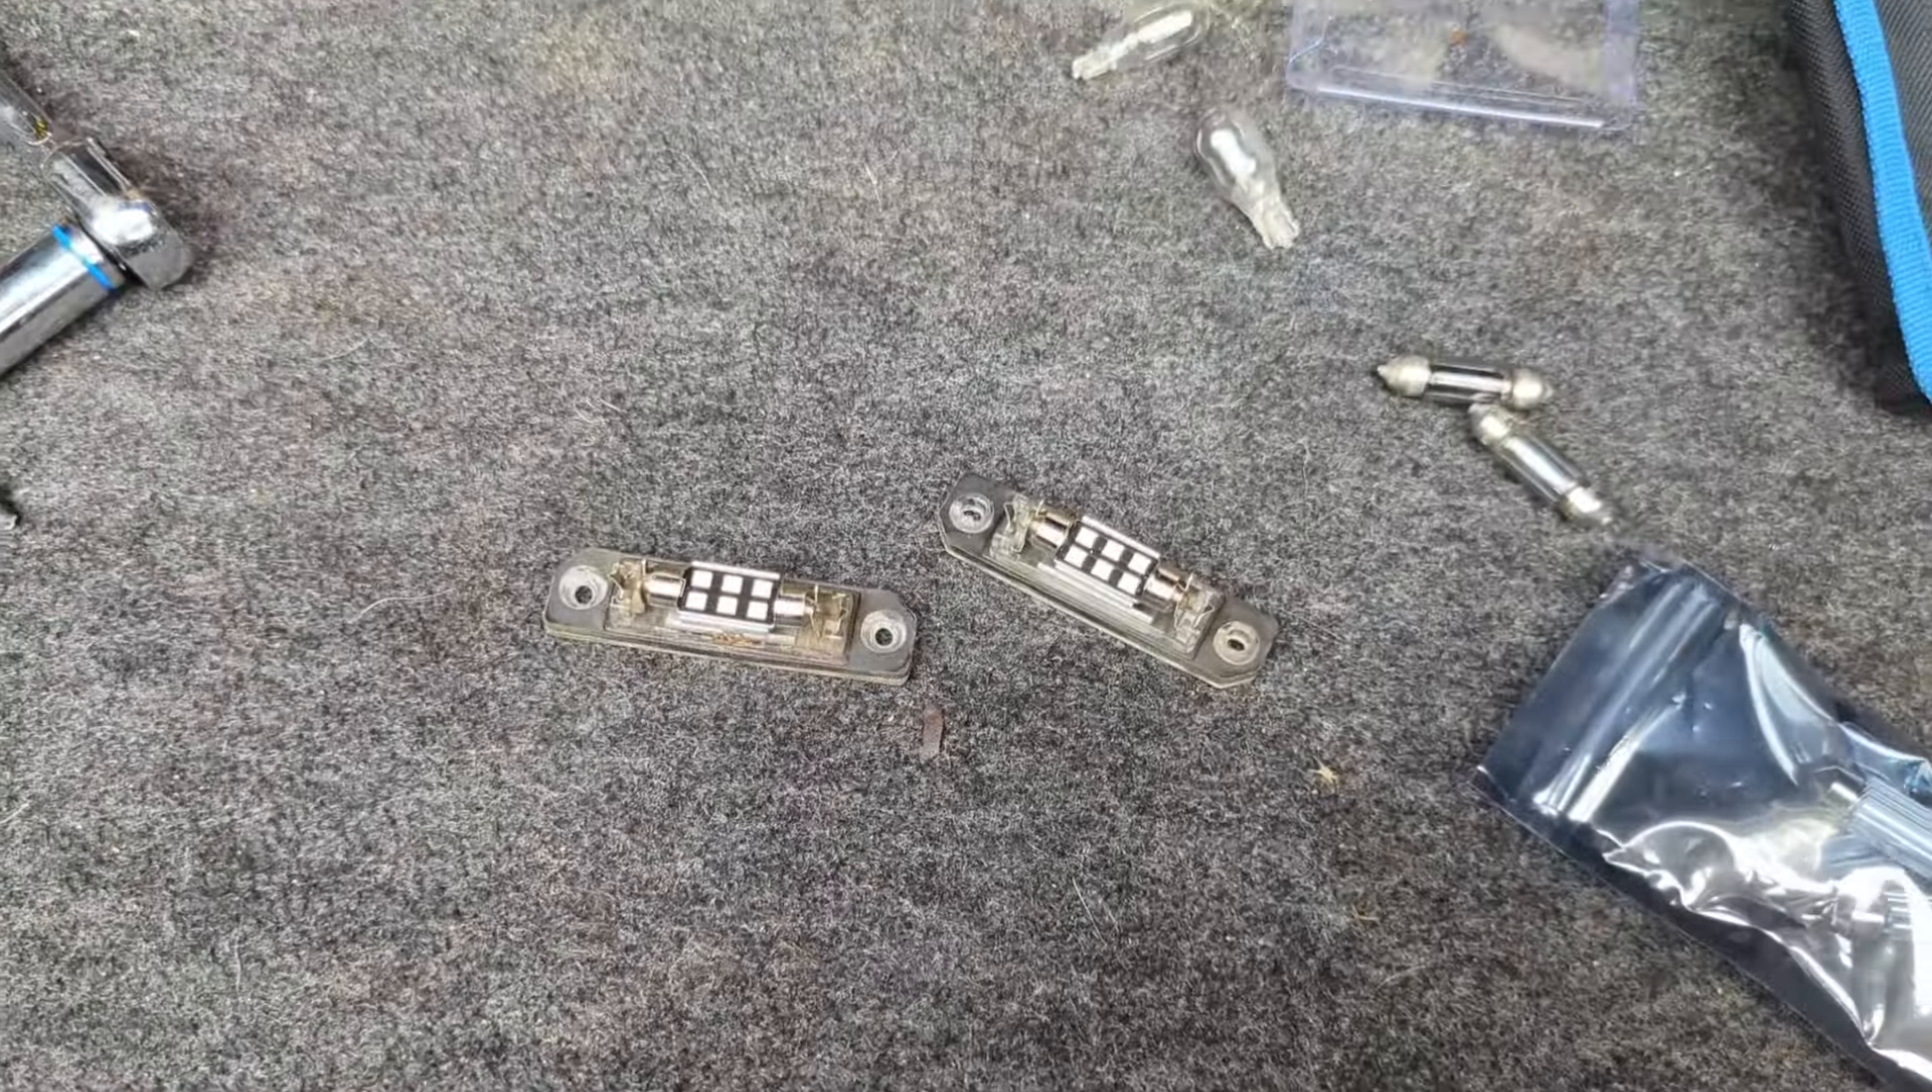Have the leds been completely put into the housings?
Yes.